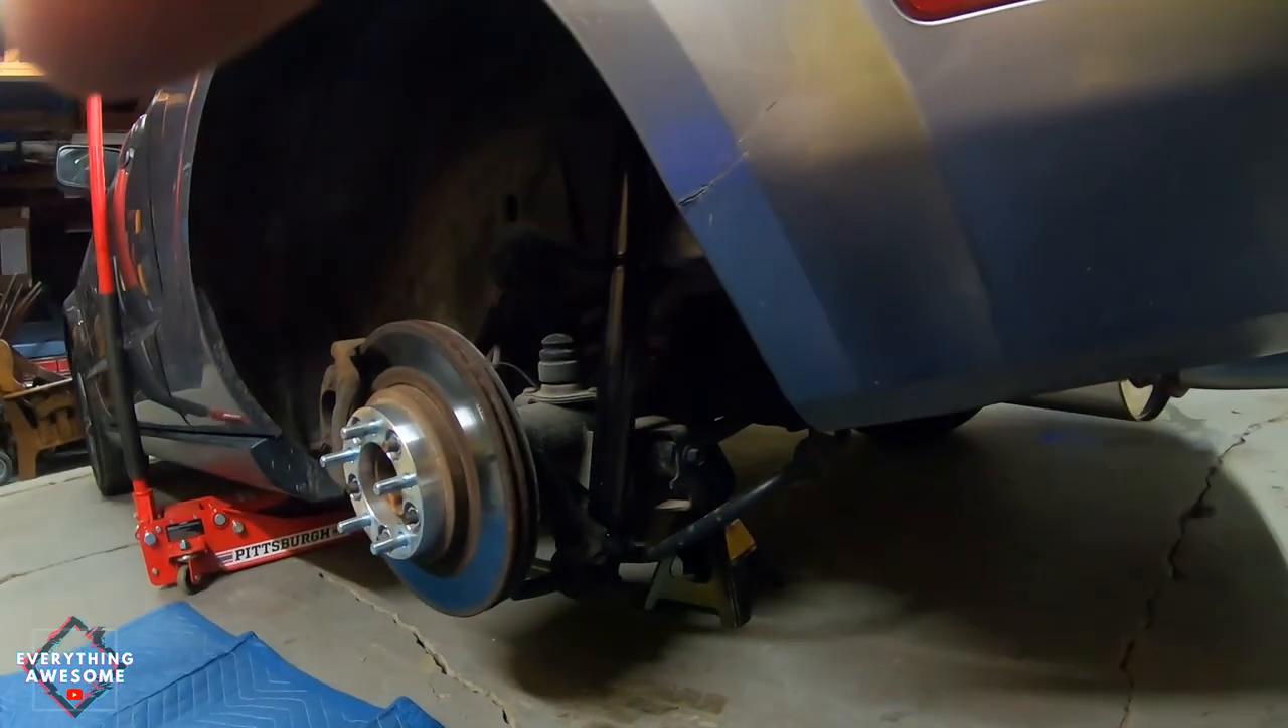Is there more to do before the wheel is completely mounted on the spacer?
Yes.